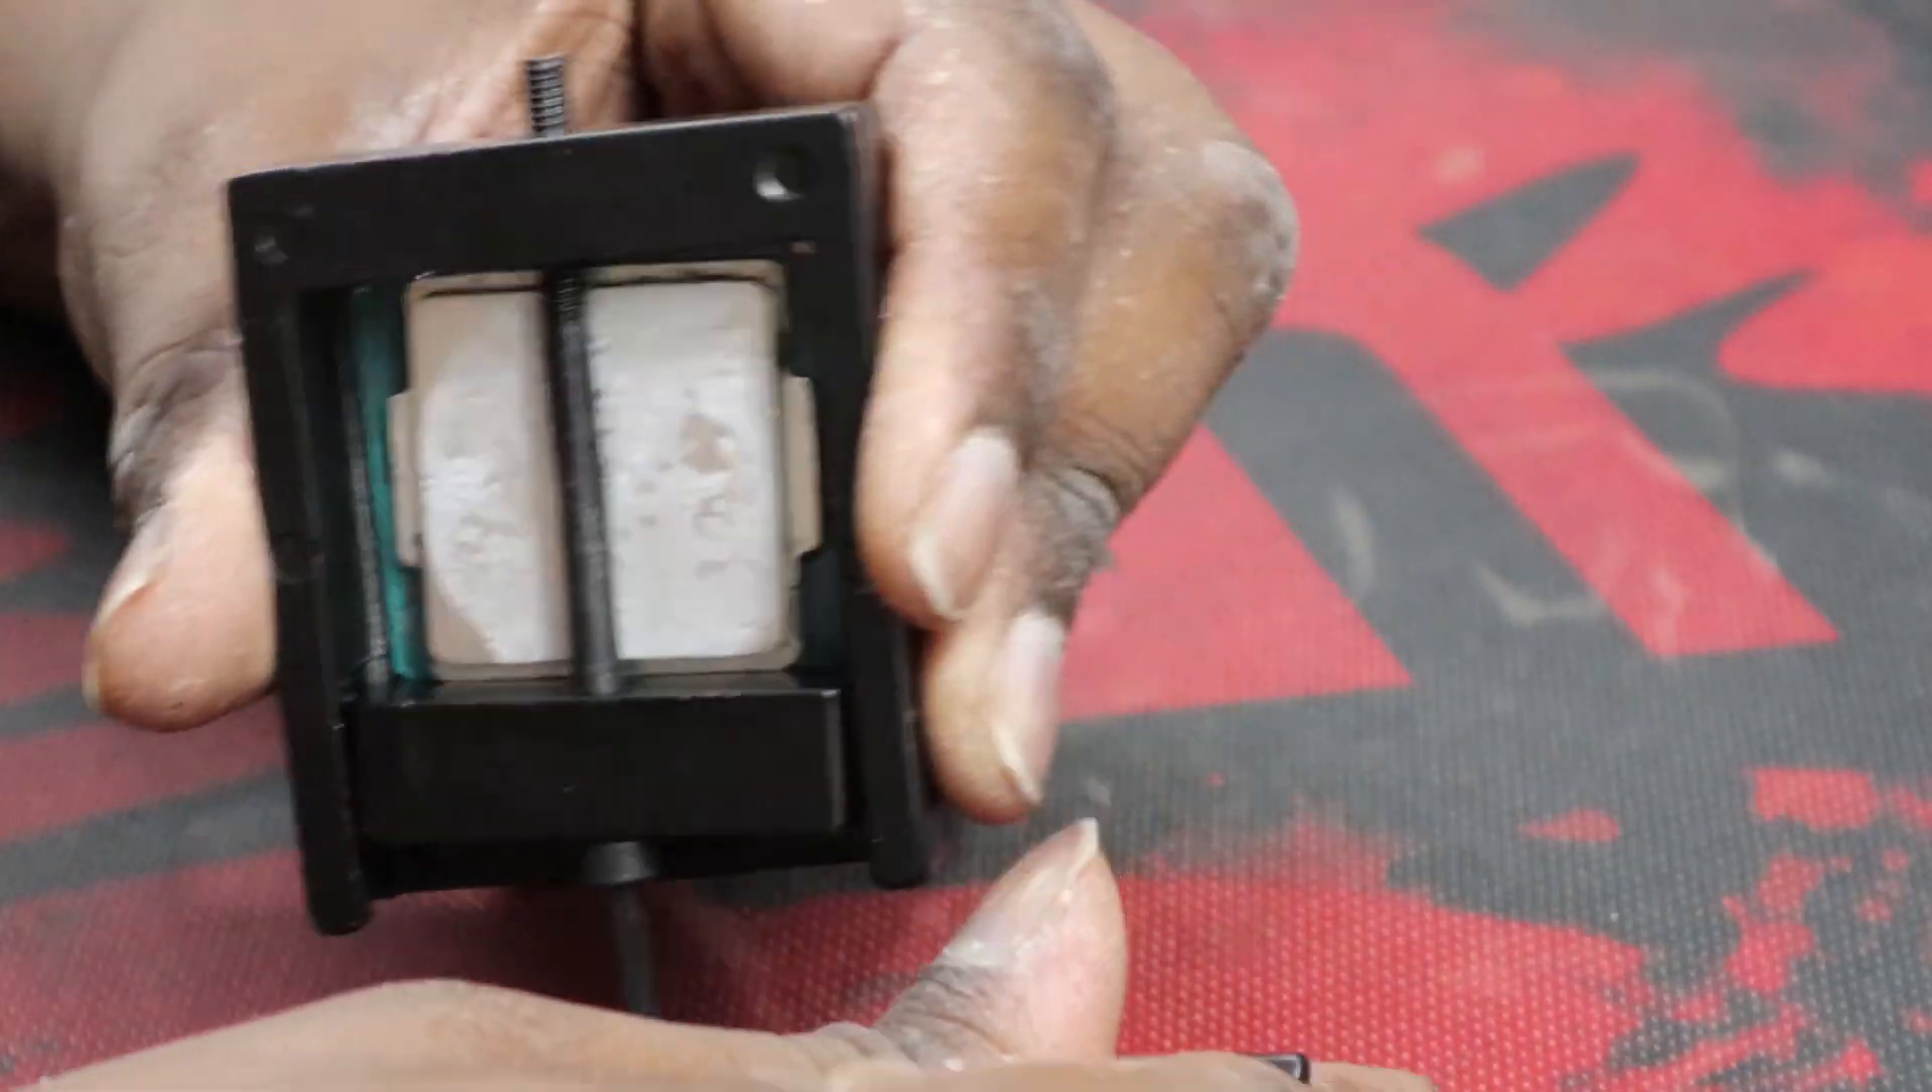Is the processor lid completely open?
No.